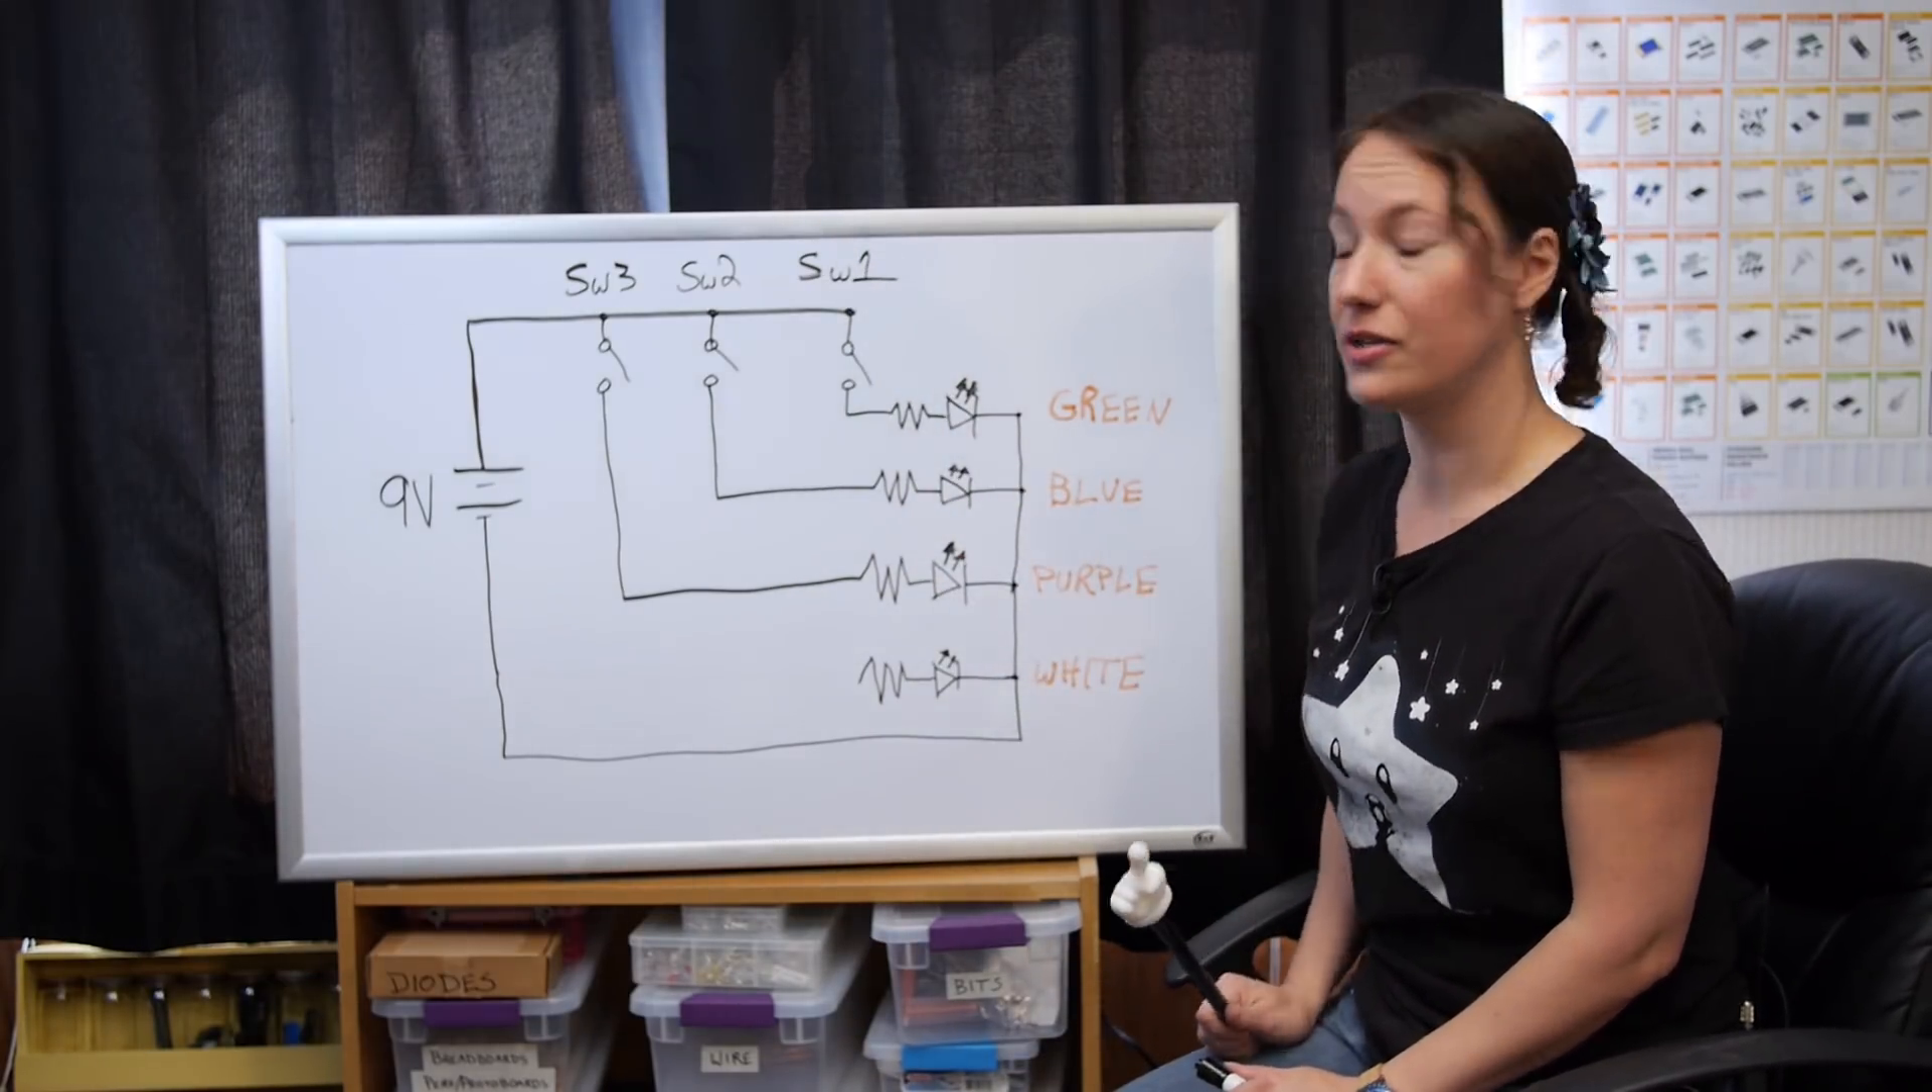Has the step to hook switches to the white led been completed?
No.